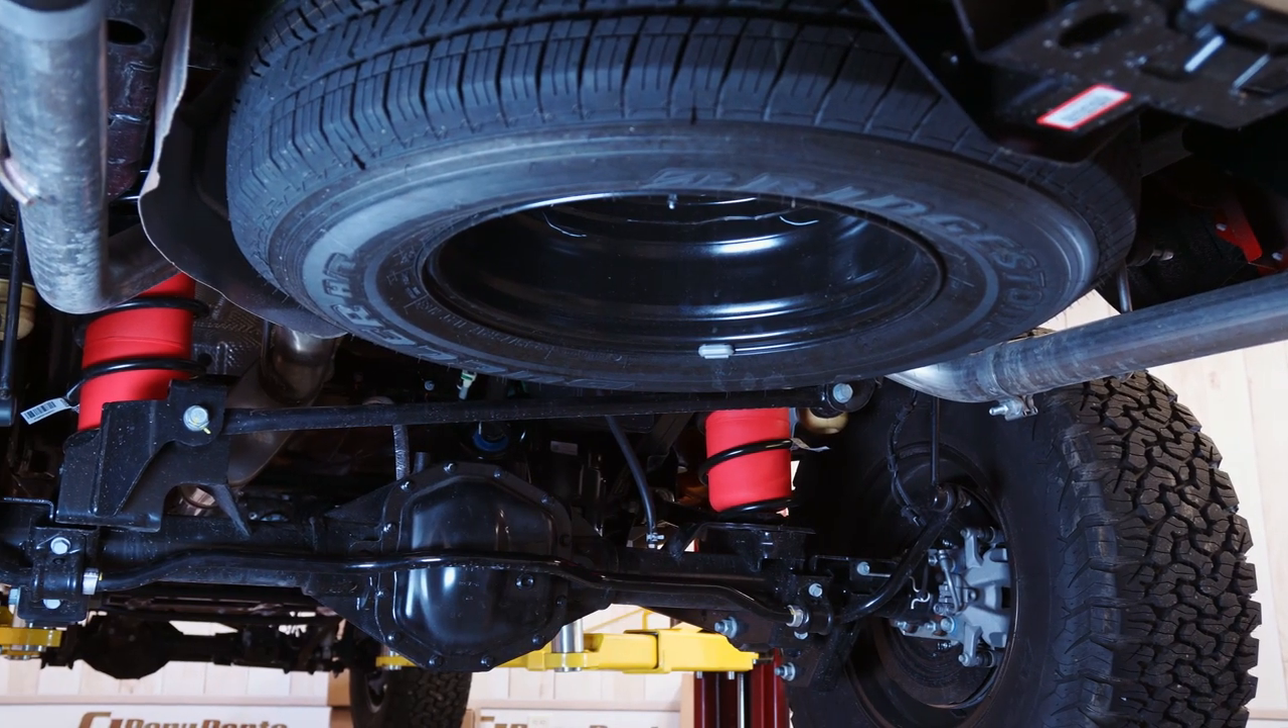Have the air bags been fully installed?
Yes.